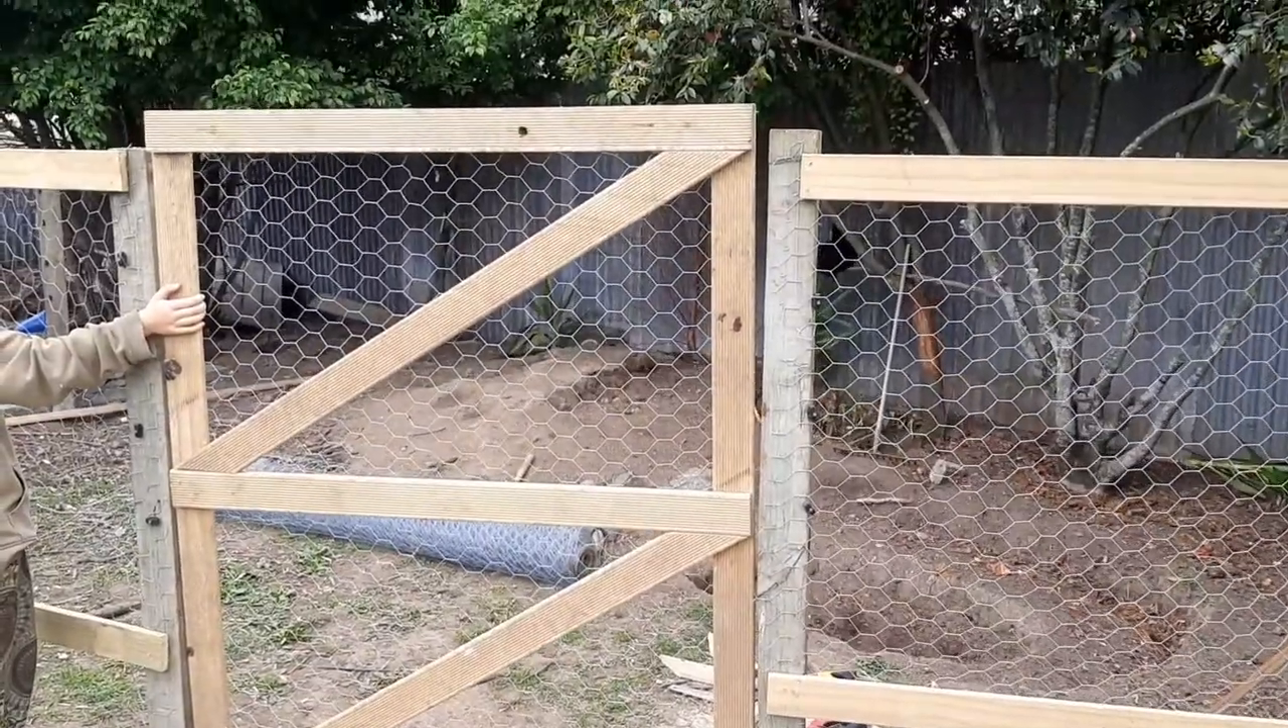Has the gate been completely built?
Yes.